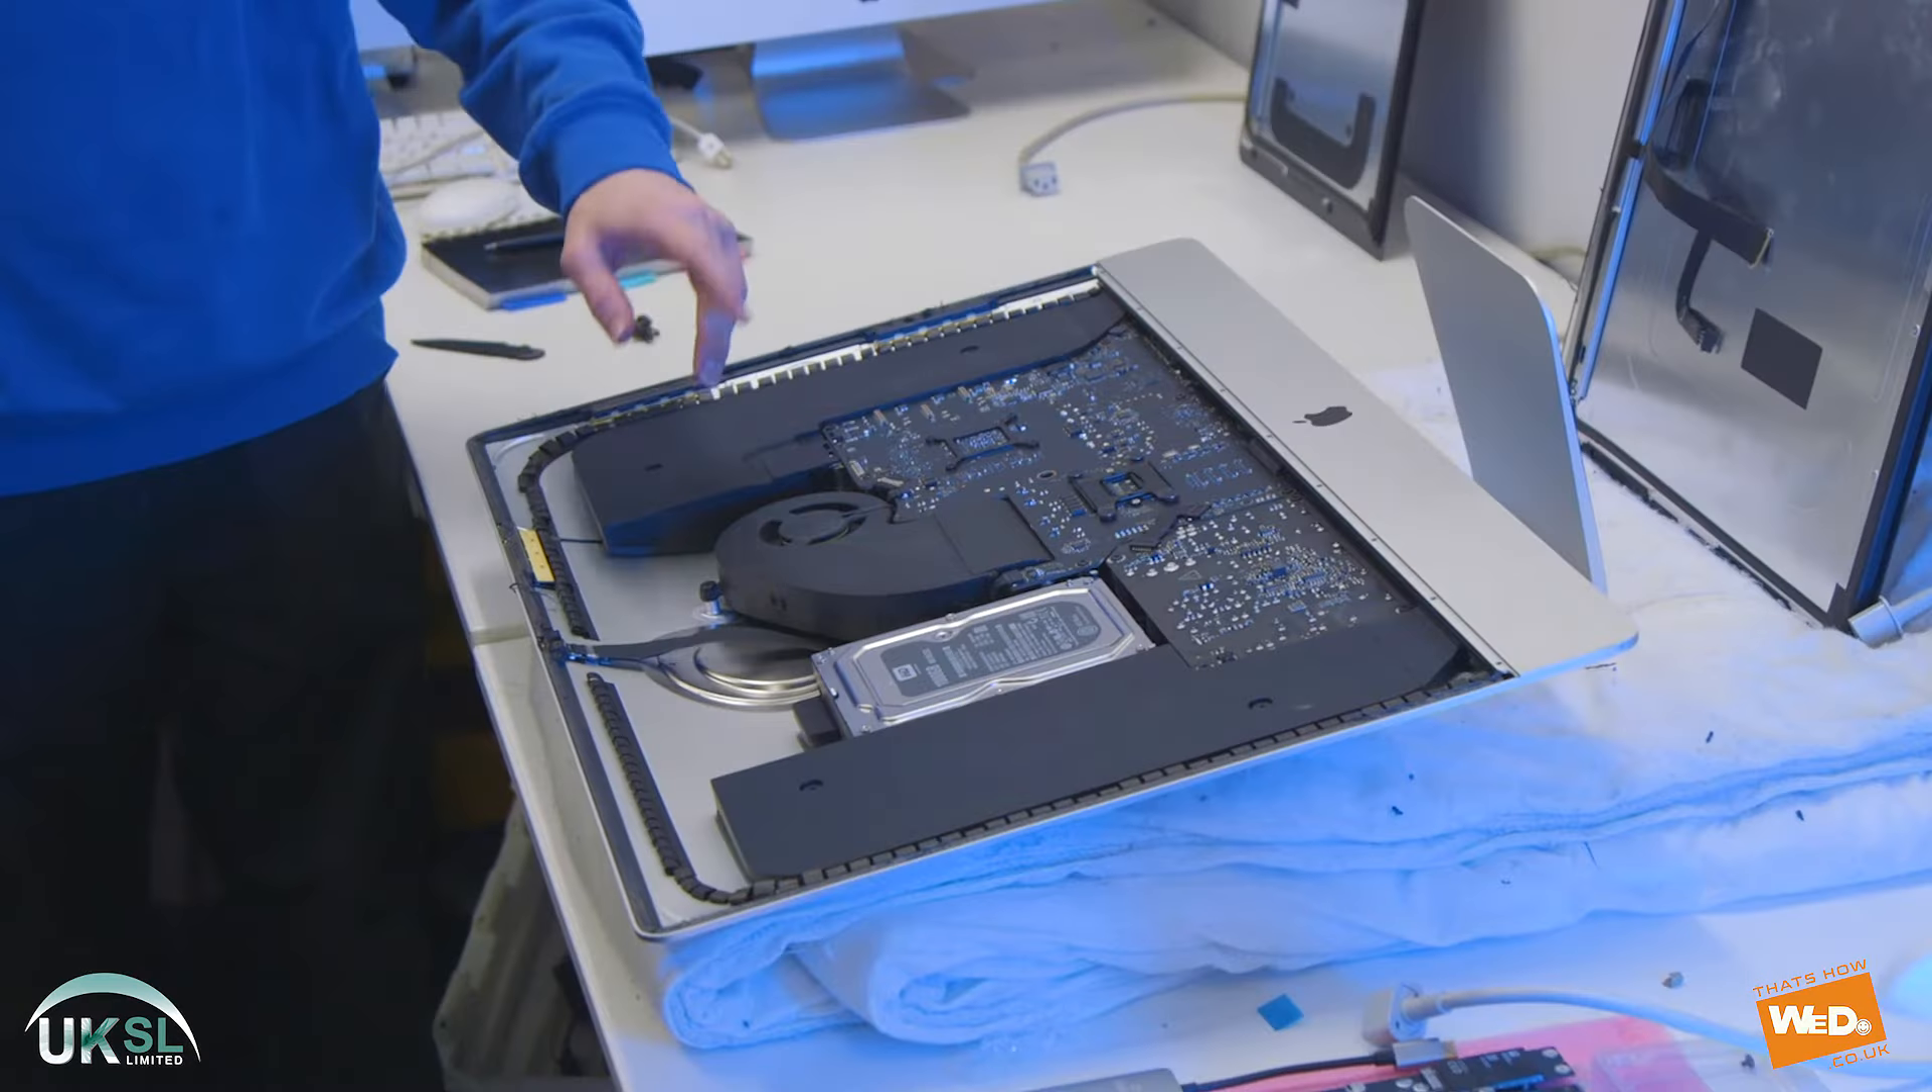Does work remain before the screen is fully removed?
No.